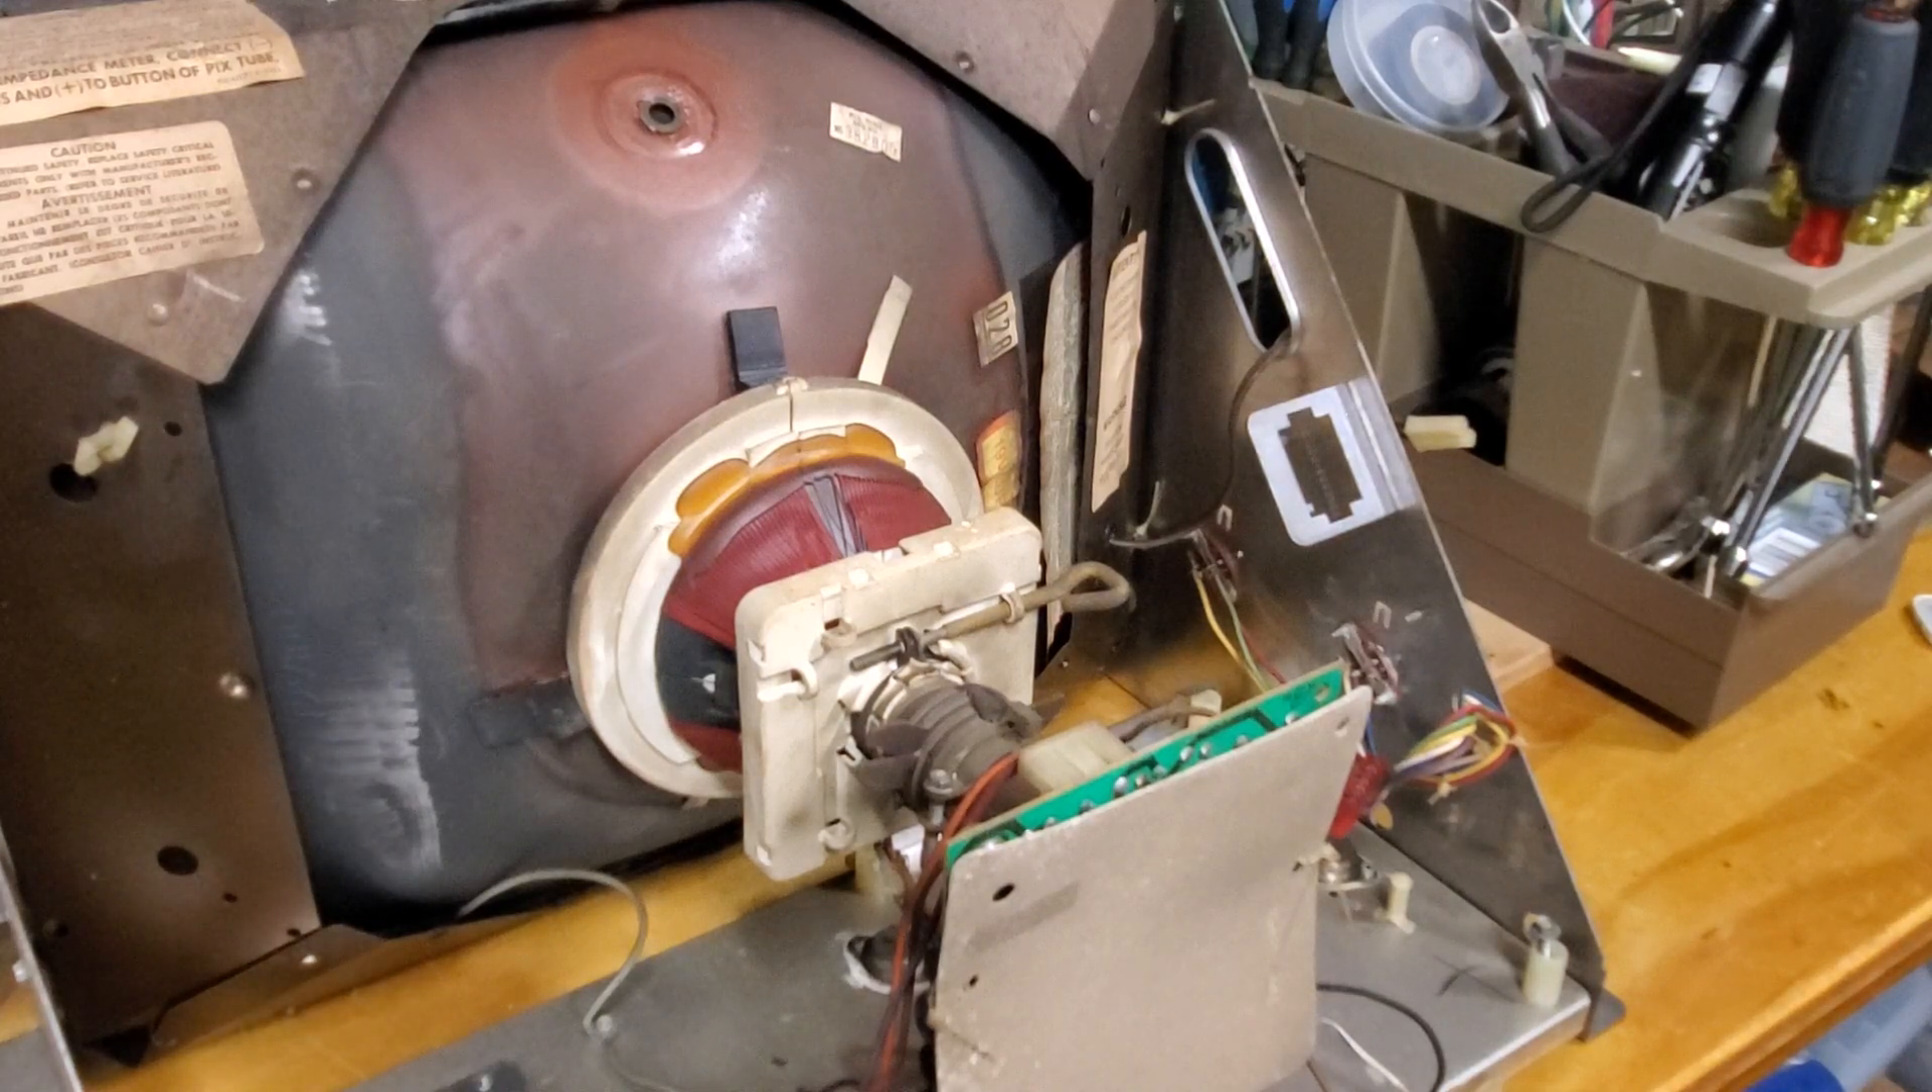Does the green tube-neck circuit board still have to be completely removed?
Yes.